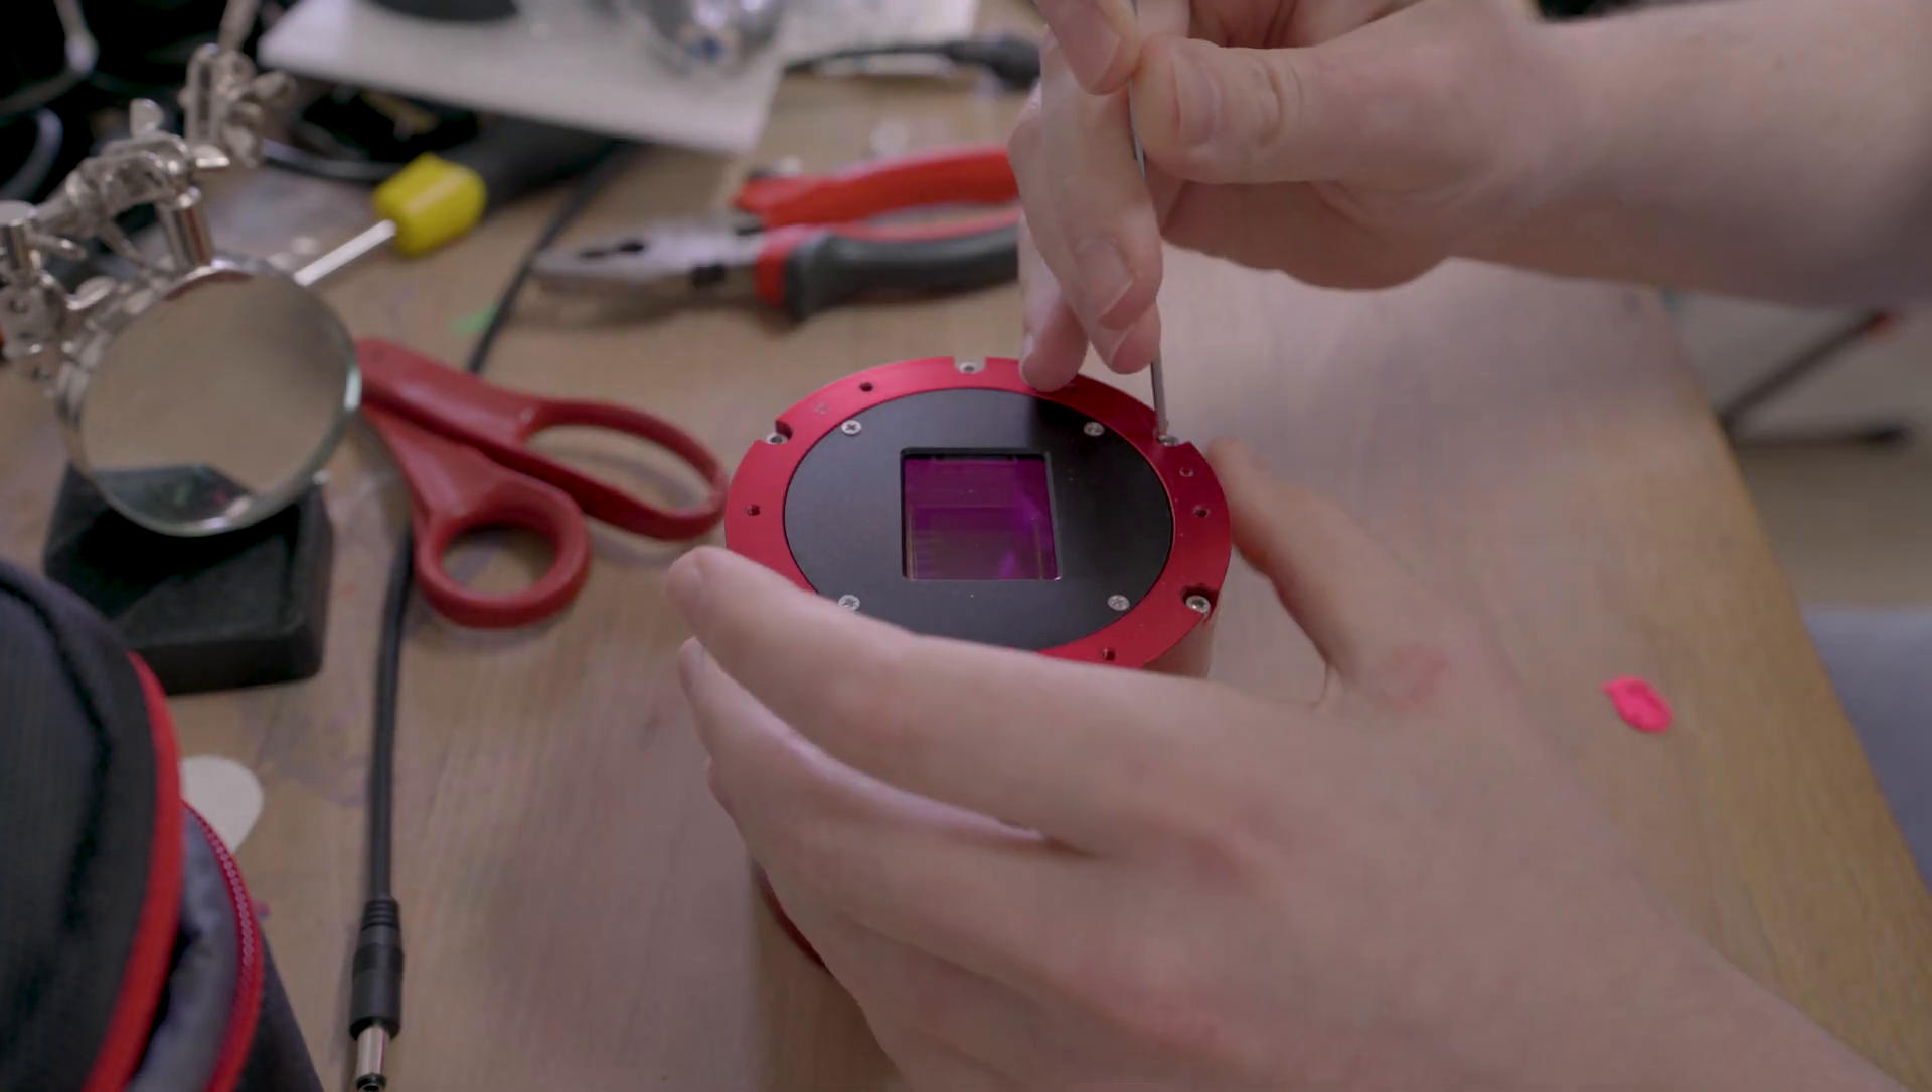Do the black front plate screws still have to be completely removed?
Yes.